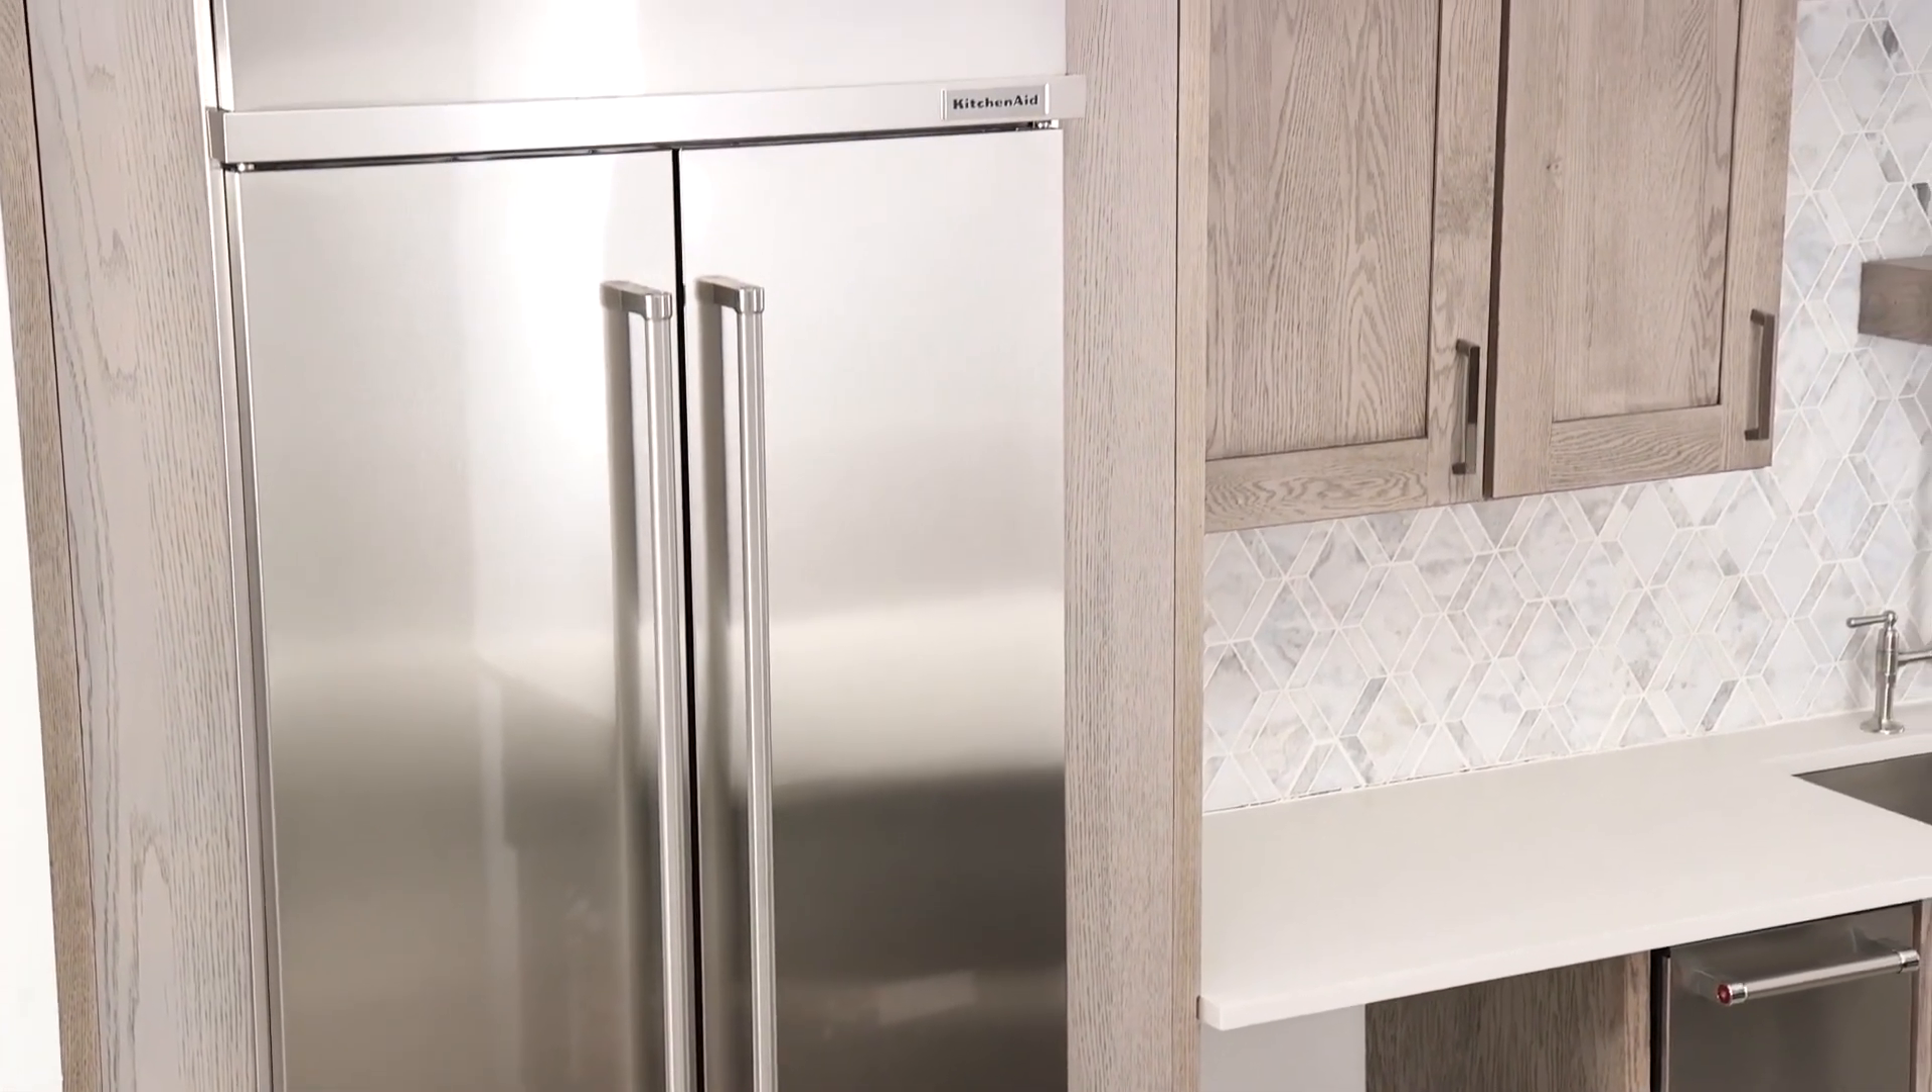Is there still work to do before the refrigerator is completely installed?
No.